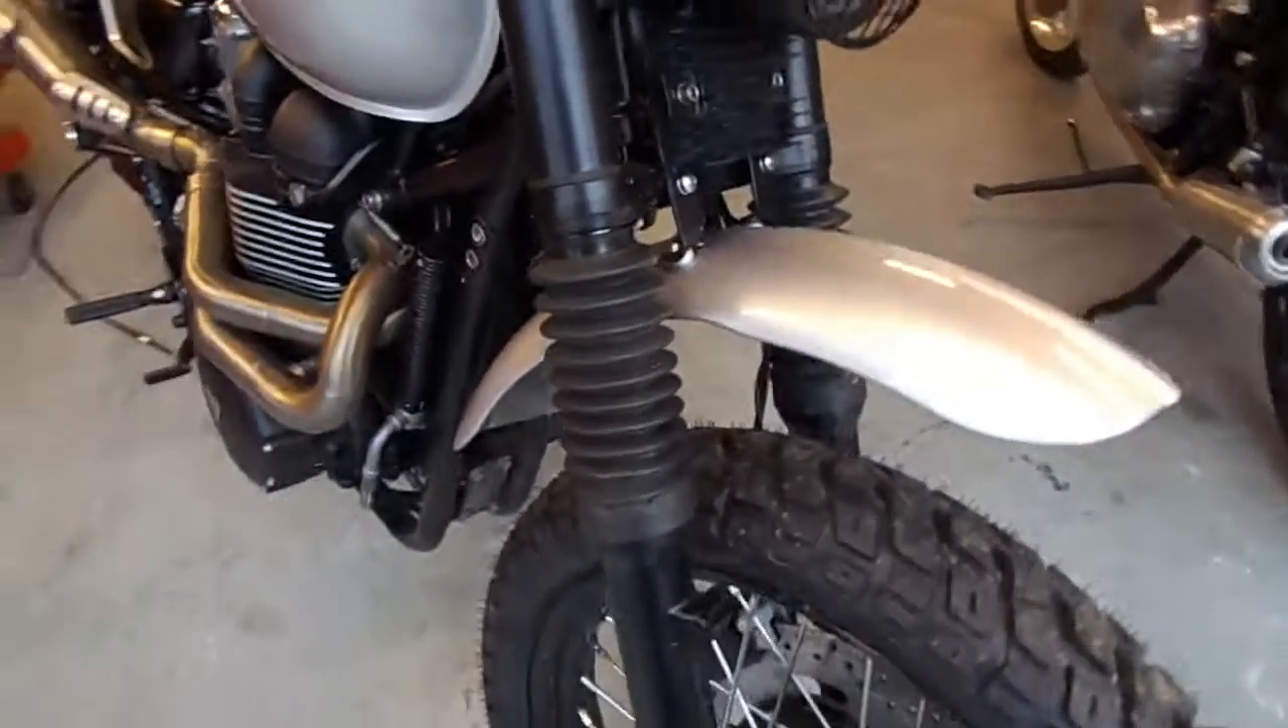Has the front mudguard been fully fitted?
Yes.